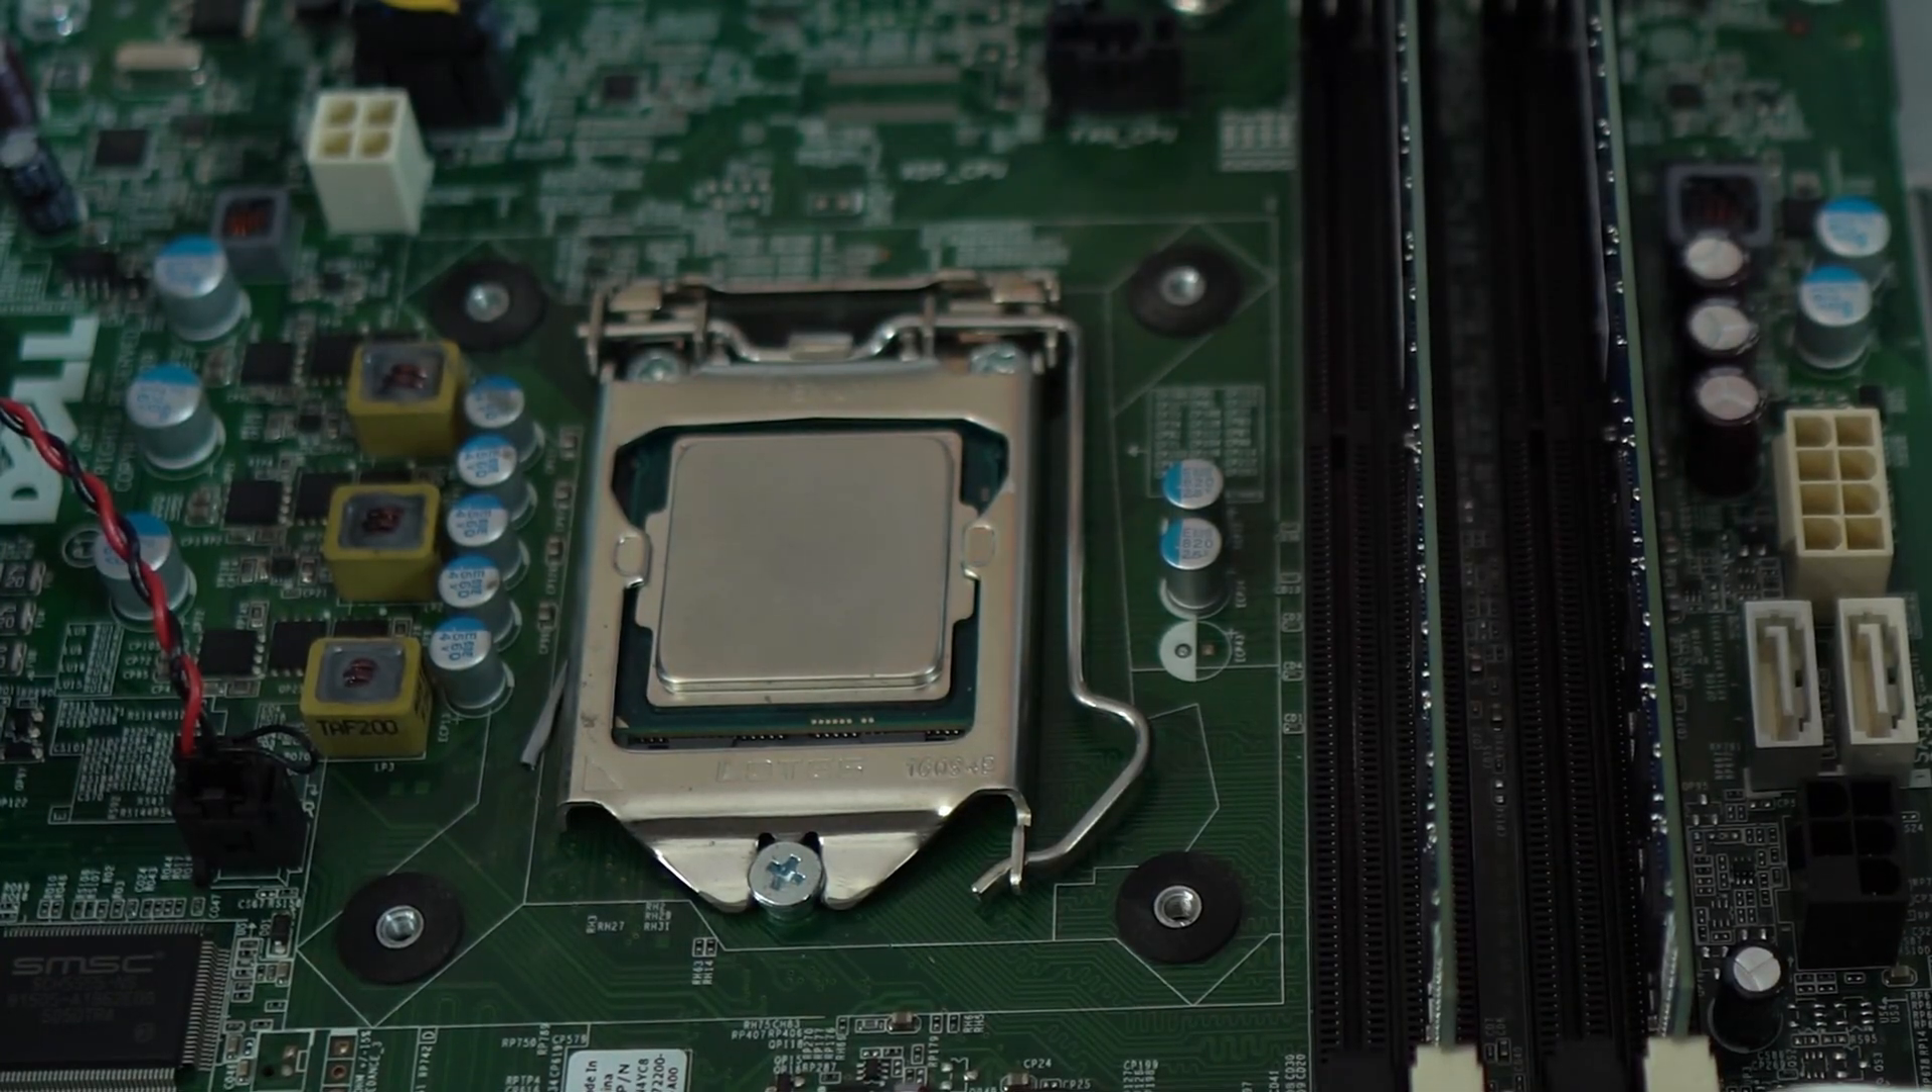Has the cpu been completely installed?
Yes.